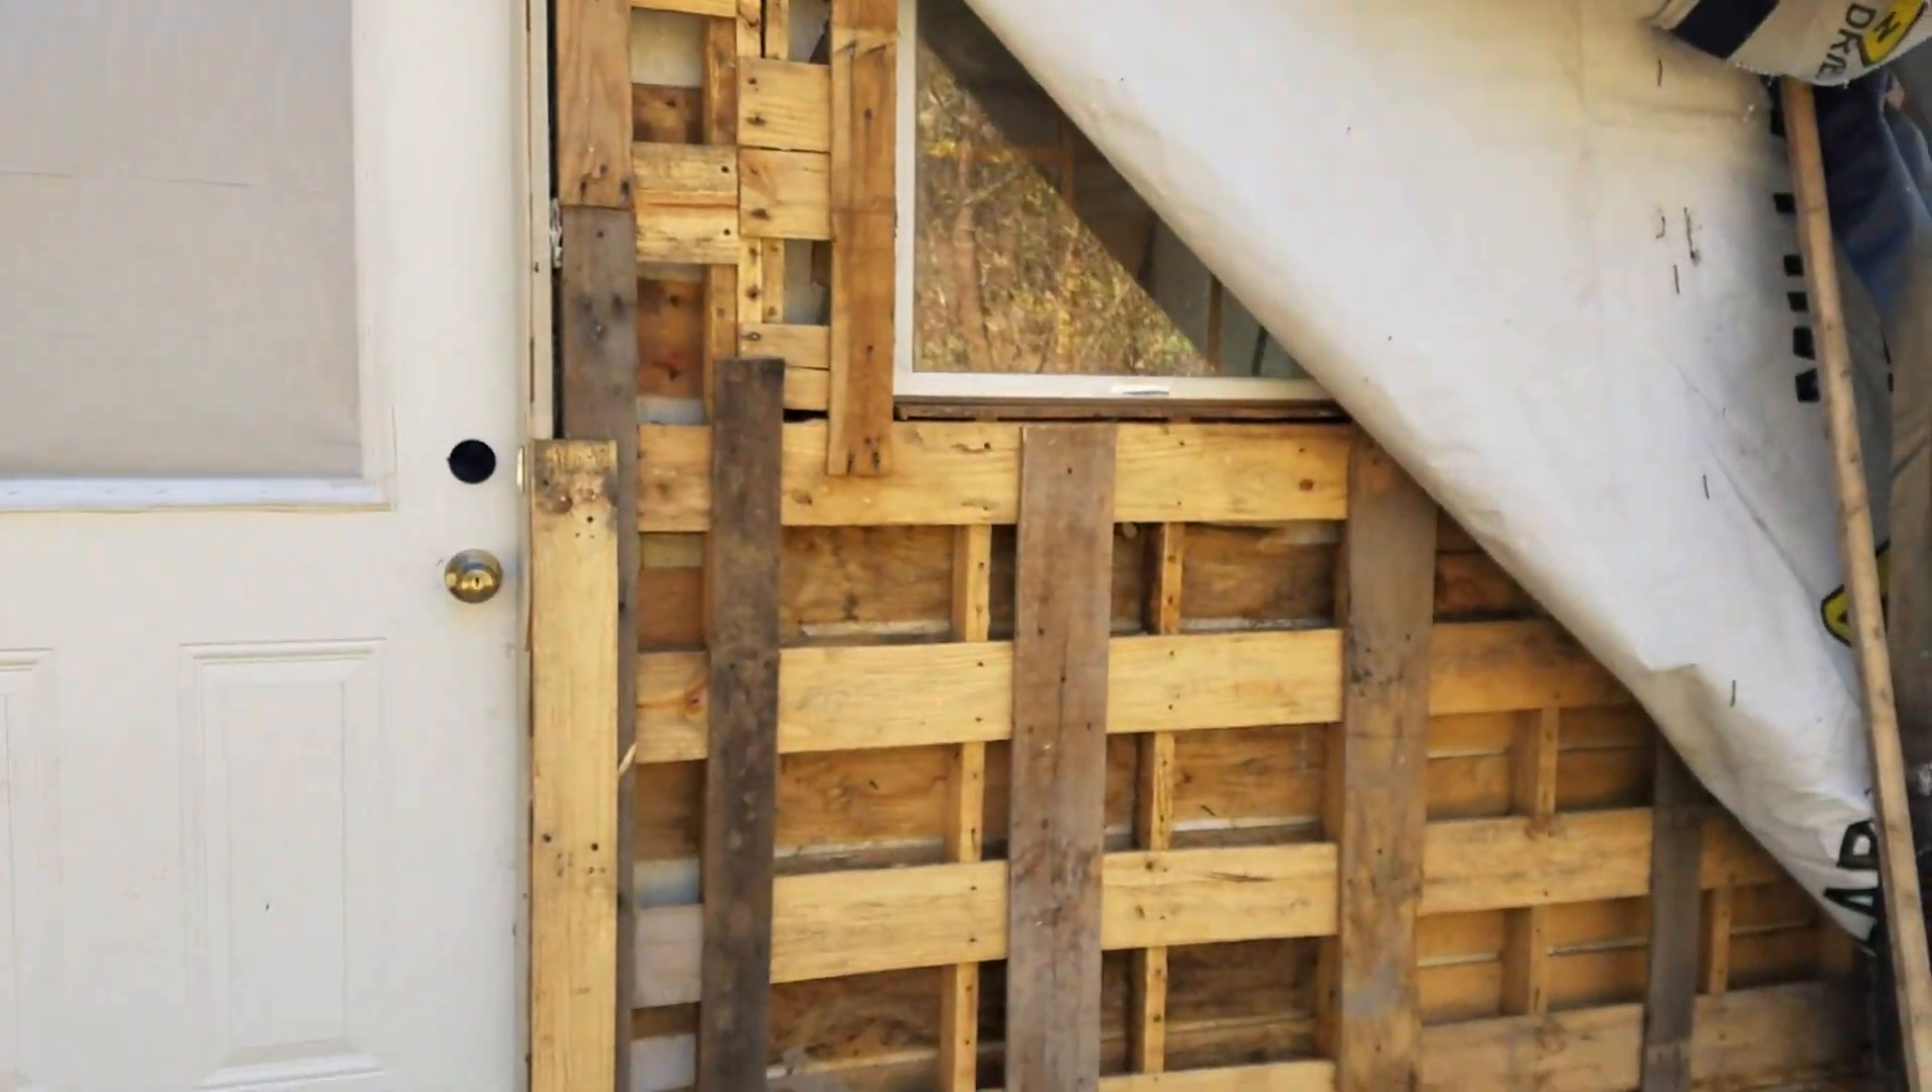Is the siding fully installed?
No.